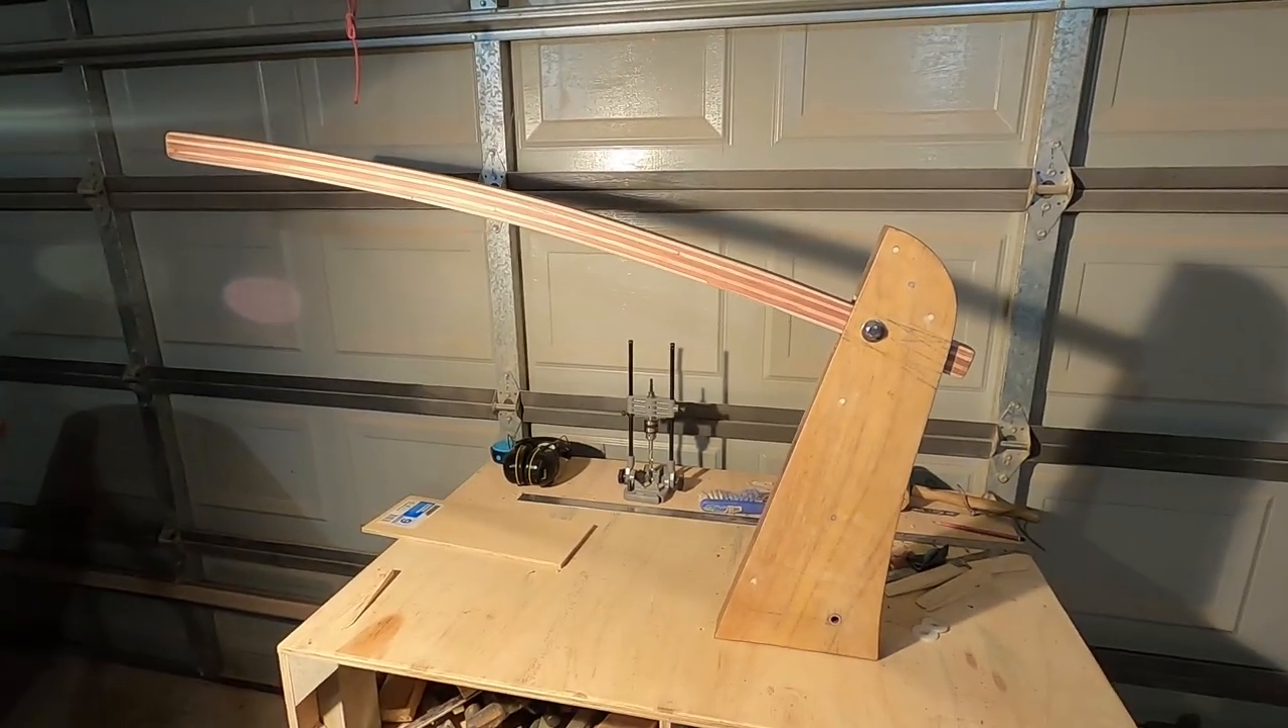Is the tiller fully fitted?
Yes.